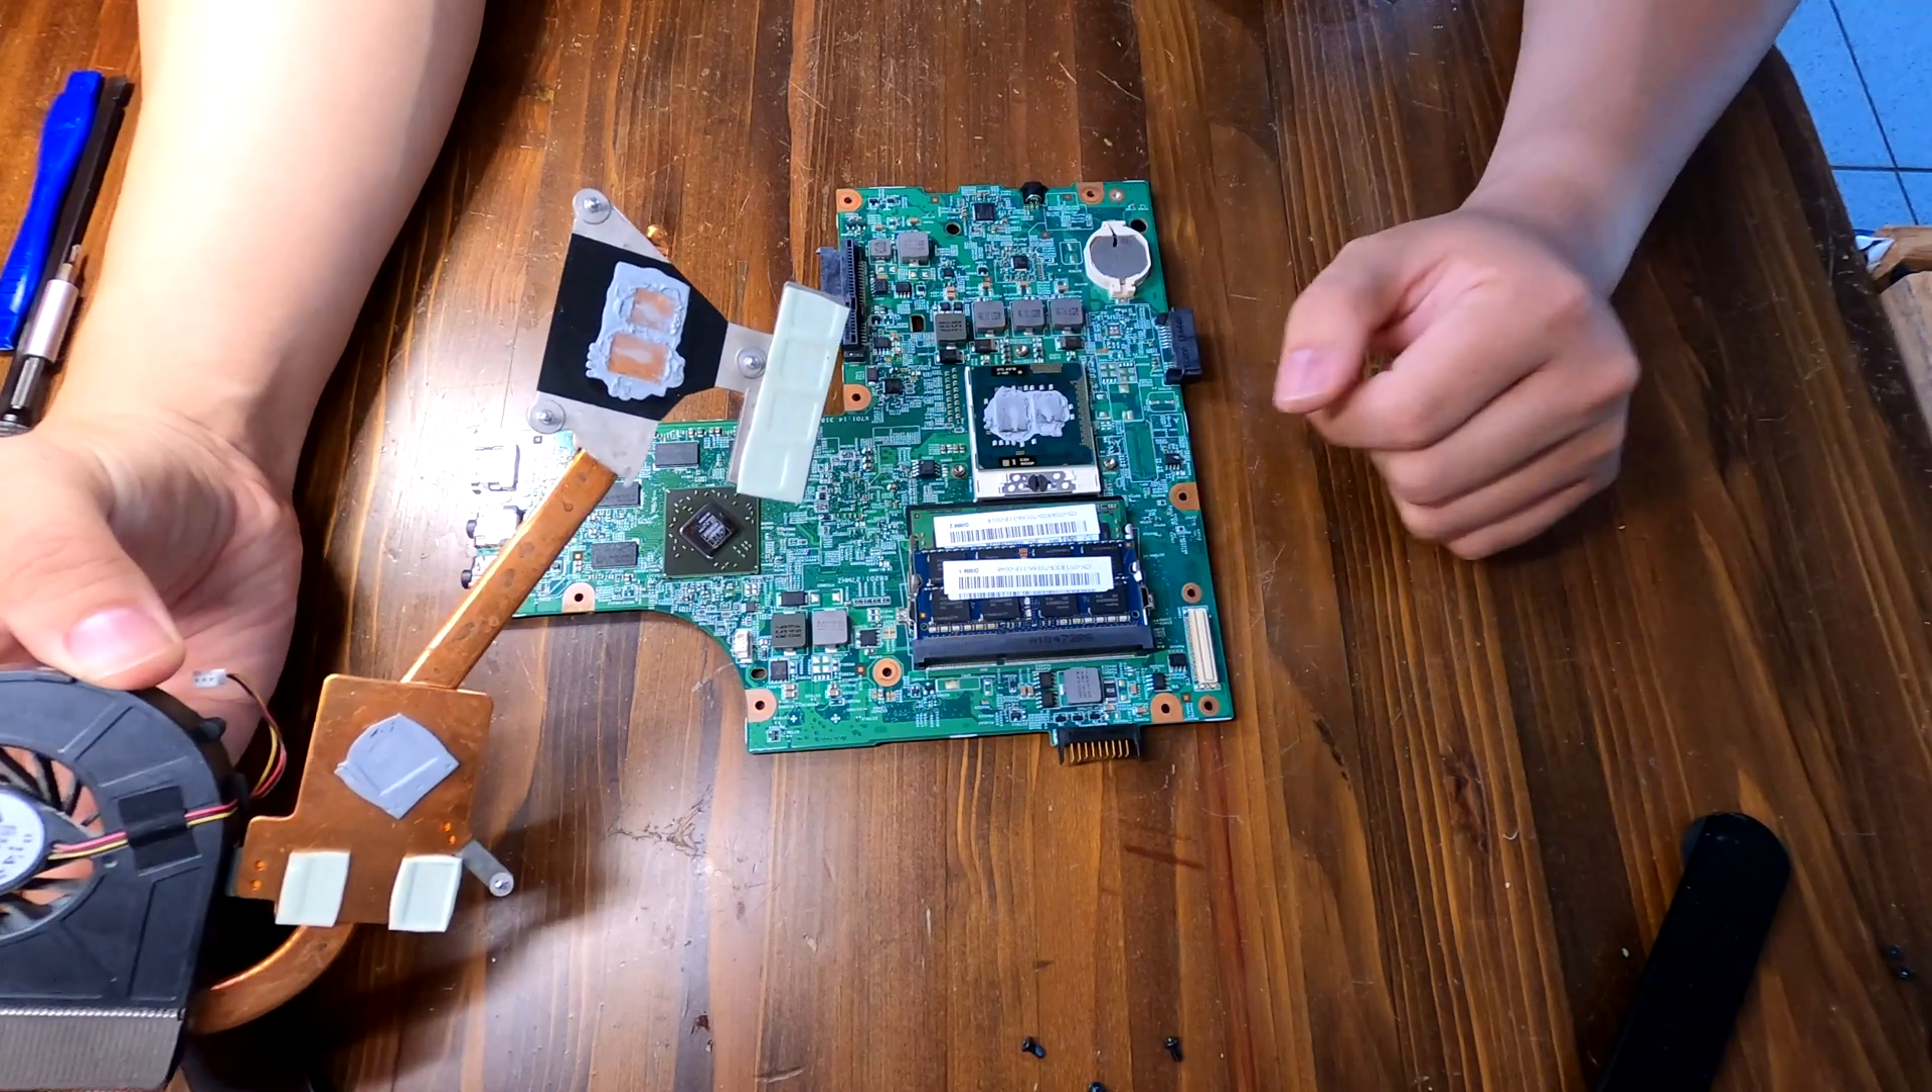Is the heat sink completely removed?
Yes.